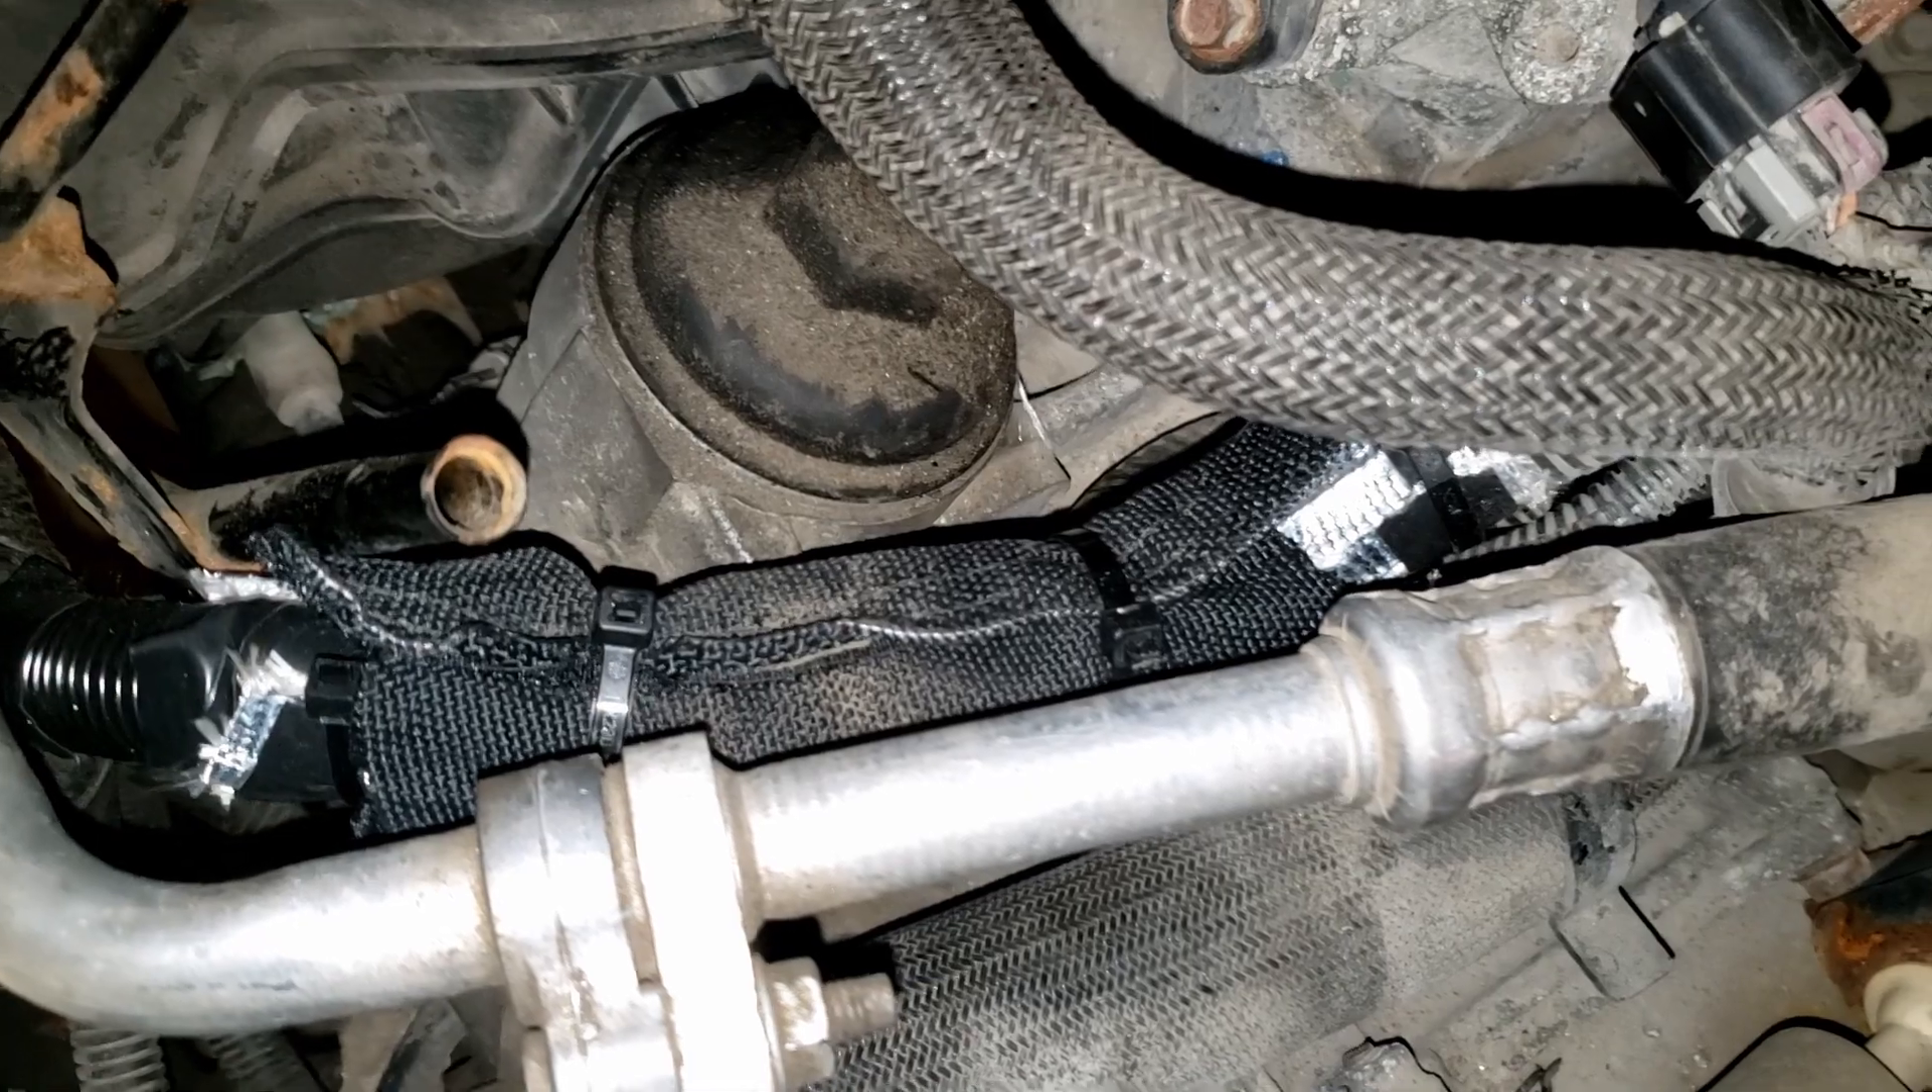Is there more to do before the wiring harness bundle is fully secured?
No.